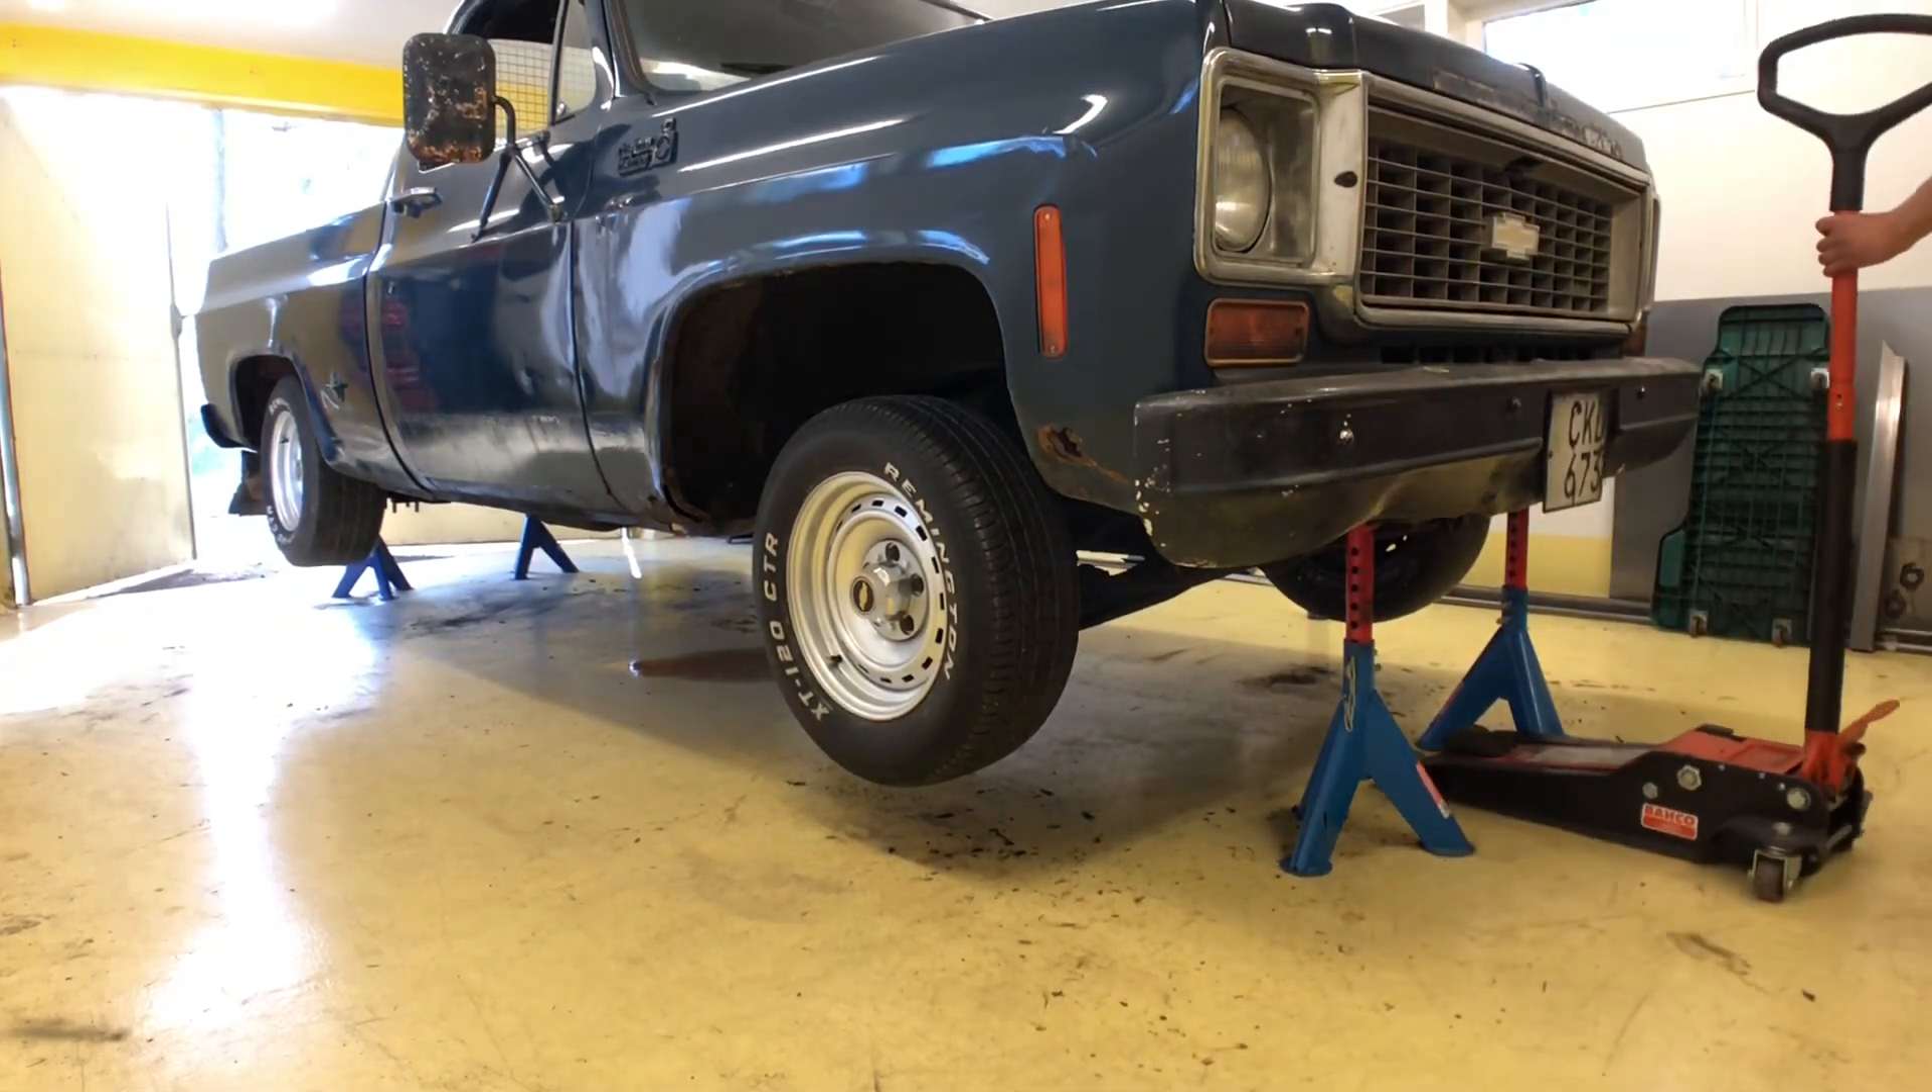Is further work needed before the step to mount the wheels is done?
No.